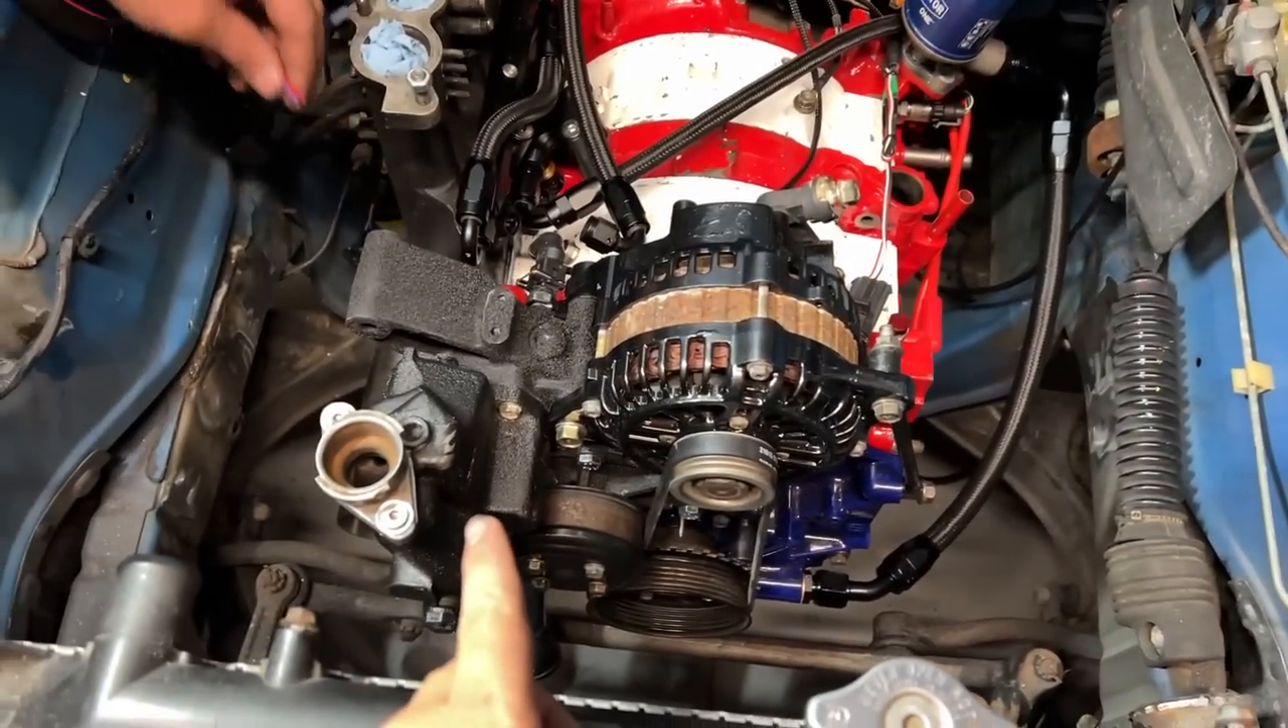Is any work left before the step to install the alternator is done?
No.